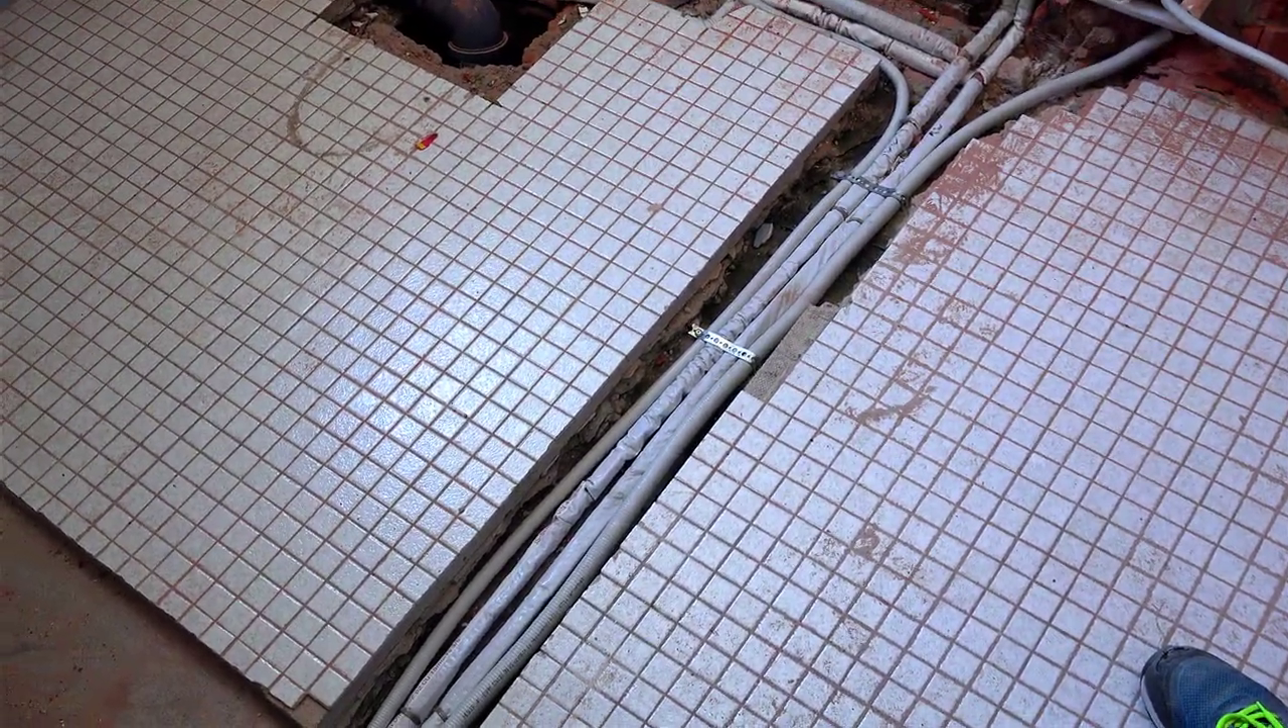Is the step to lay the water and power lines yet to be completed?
No.